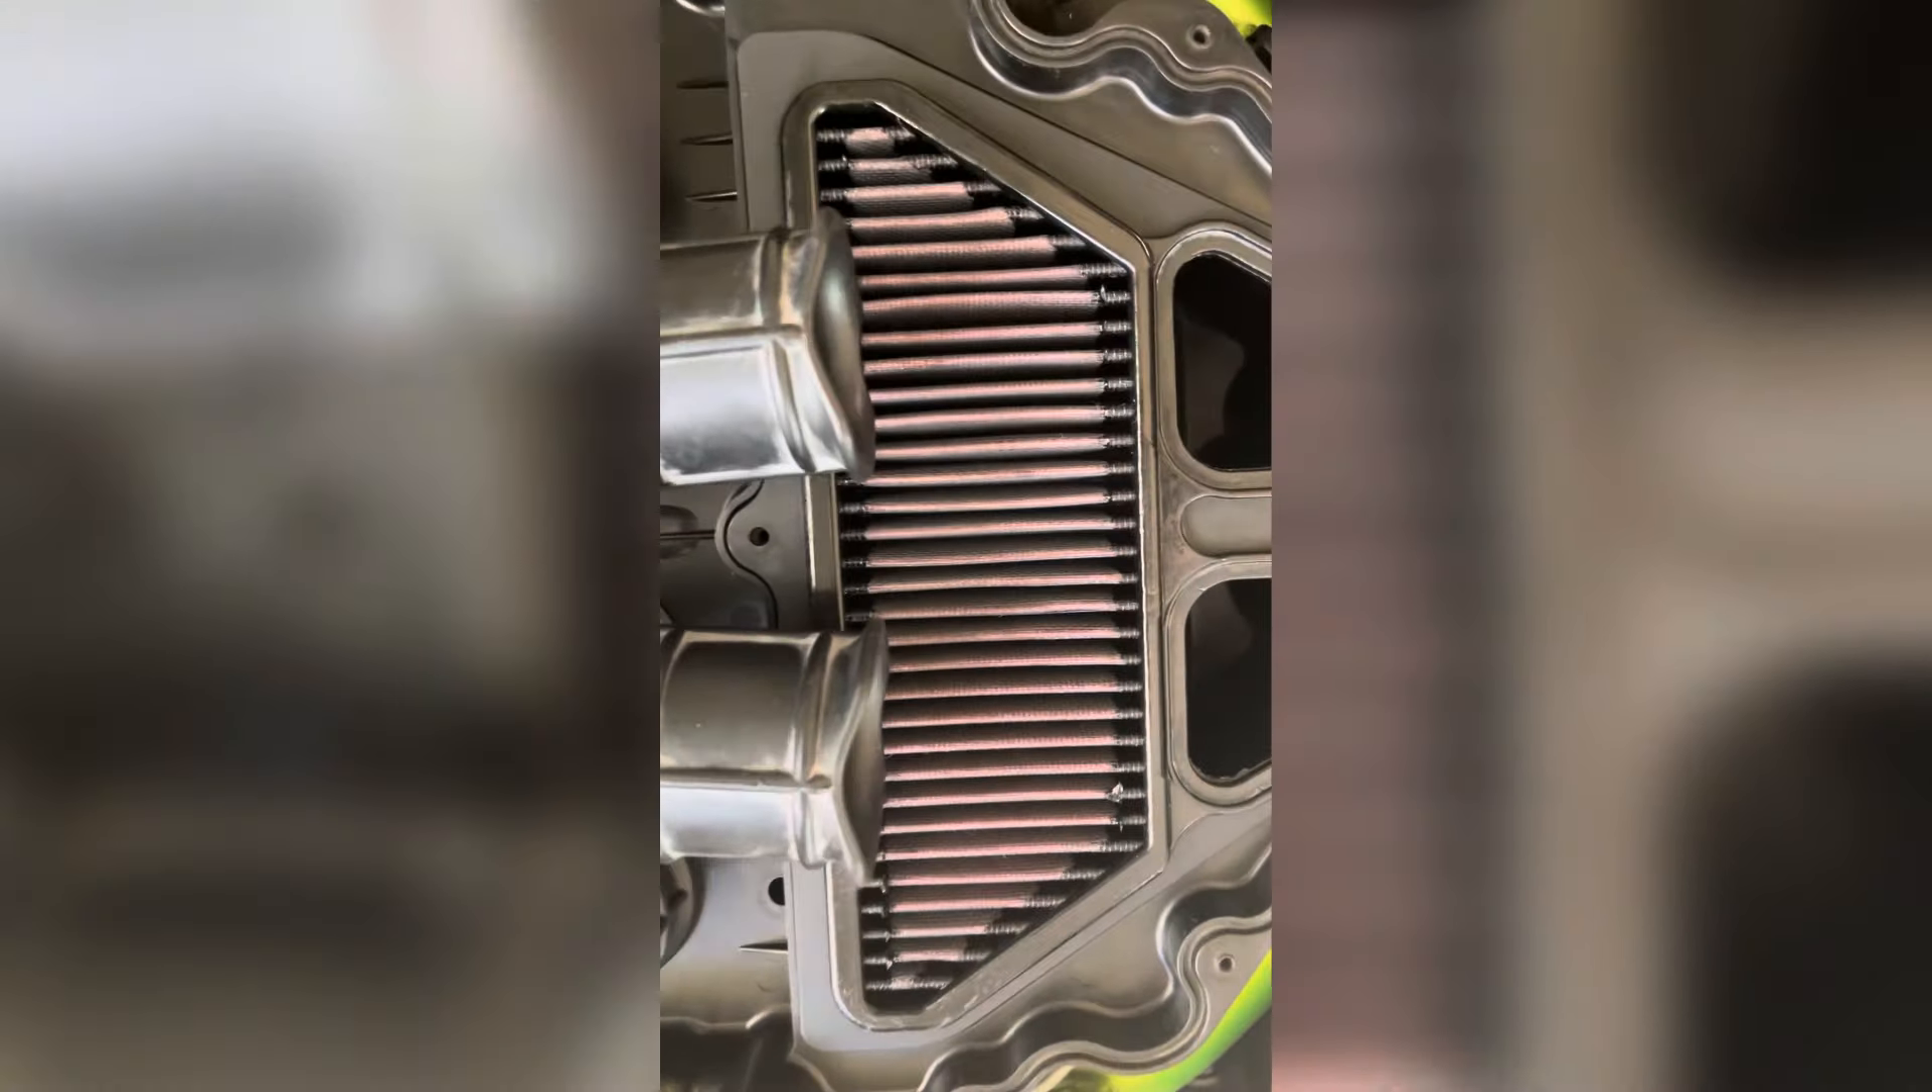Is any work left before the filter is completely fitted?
No.